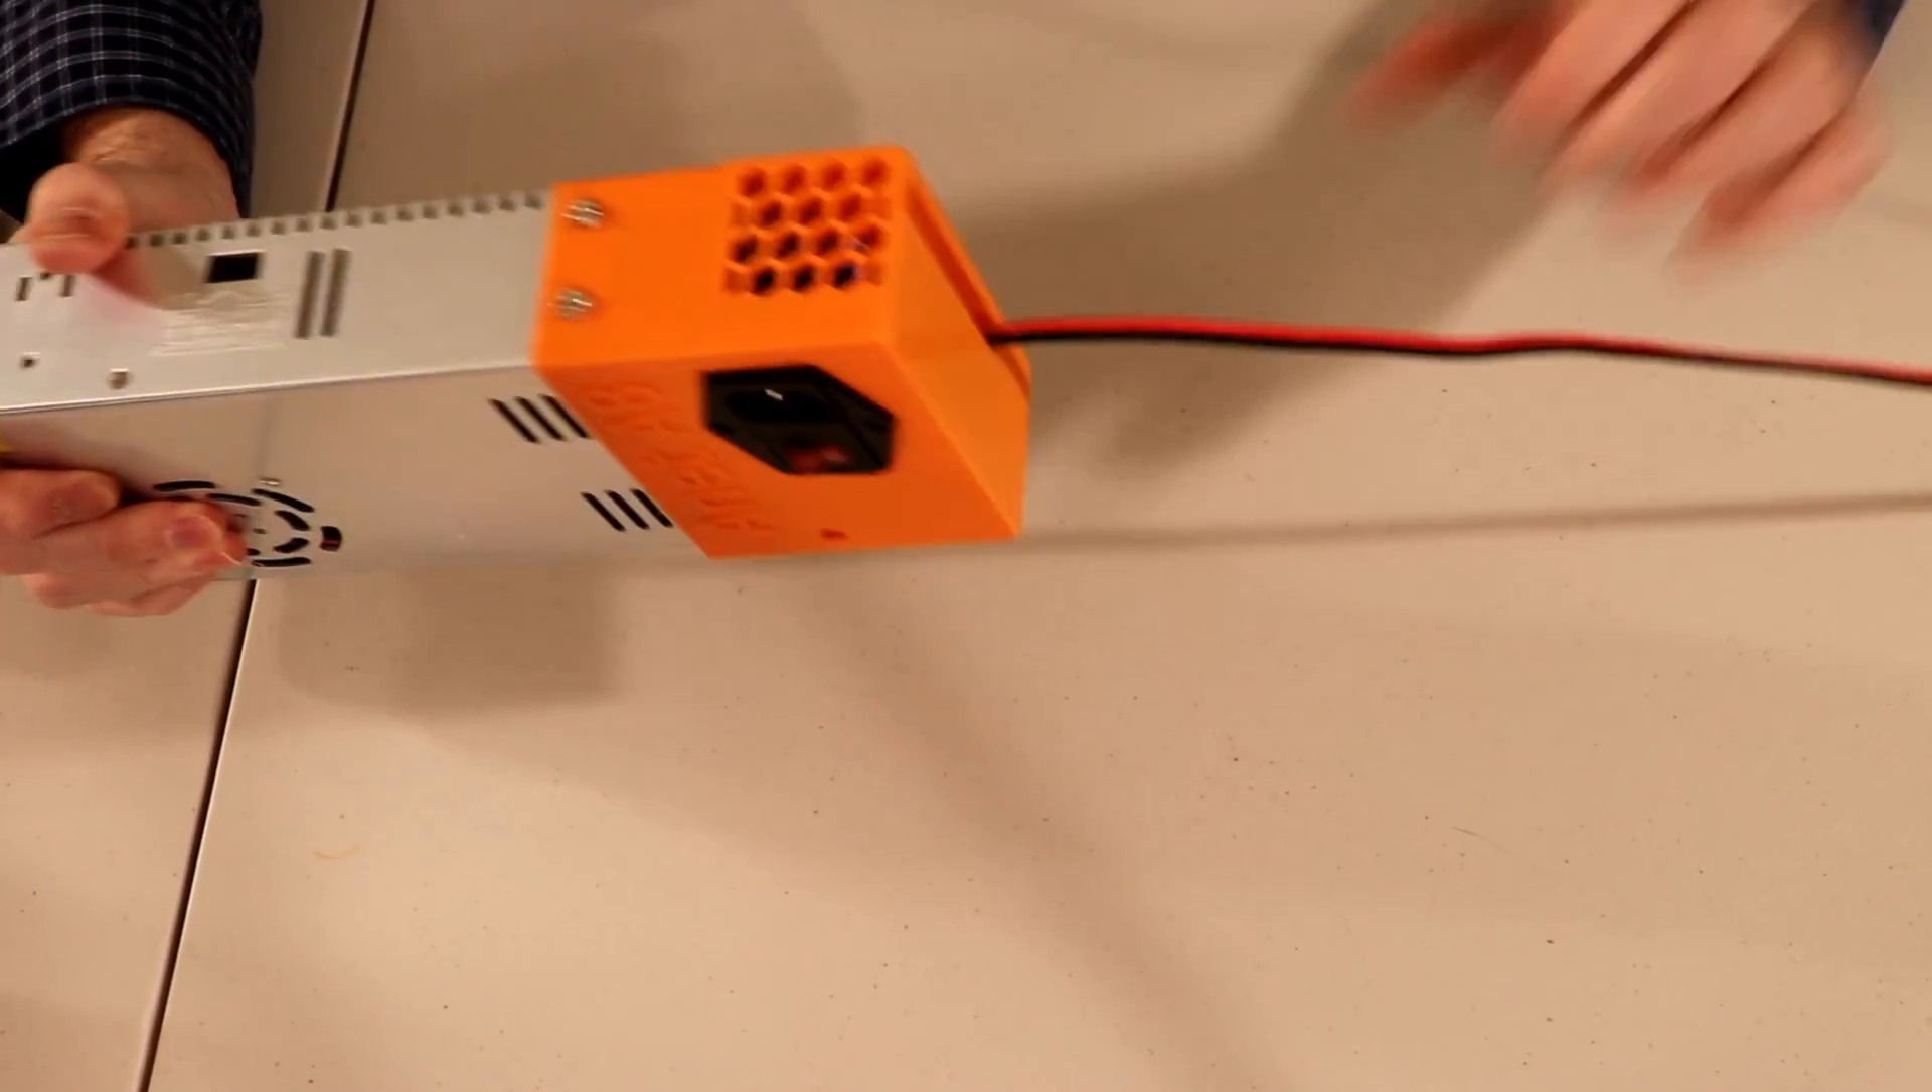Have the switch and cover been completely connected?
Yes.